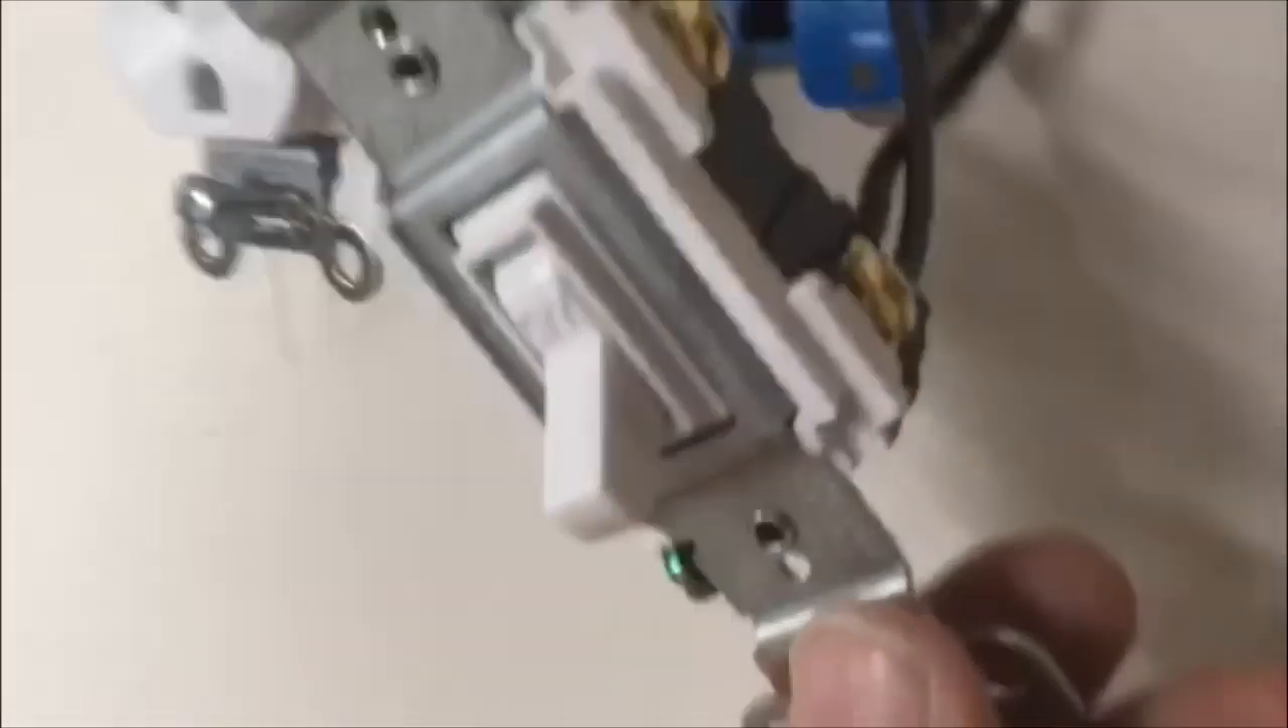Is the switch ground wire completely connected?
No.